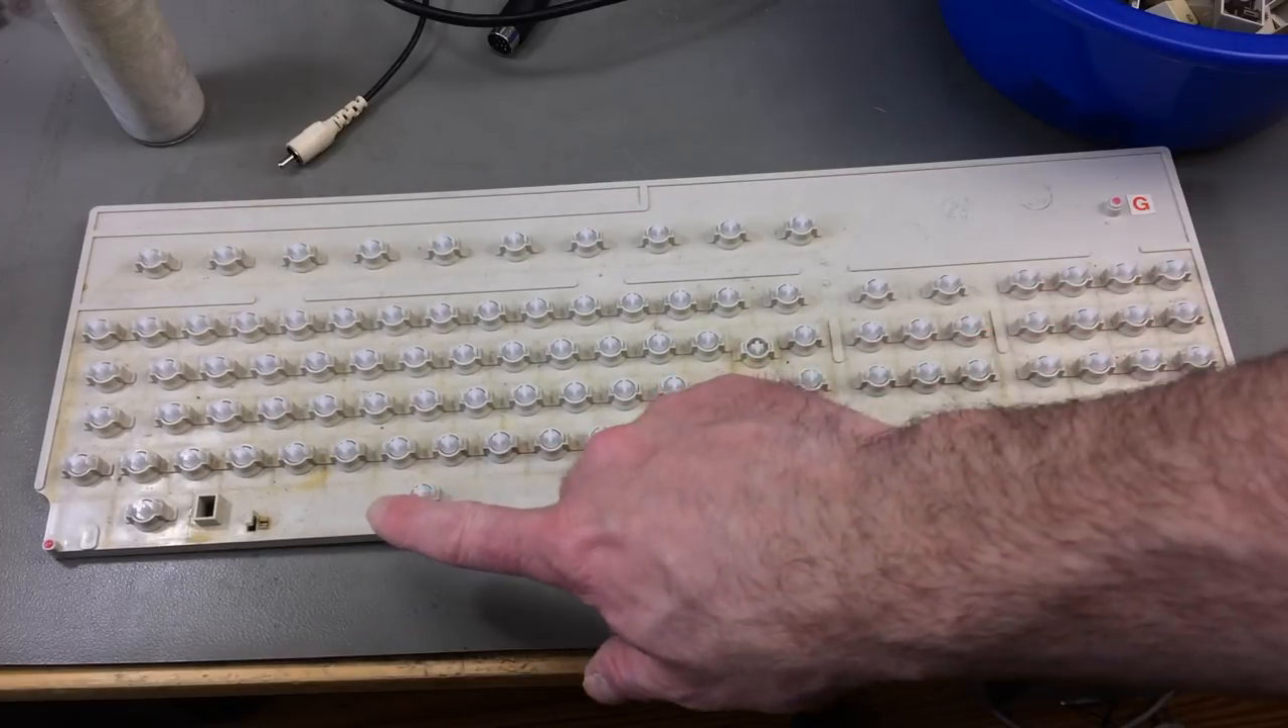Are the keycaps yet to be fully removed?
No.